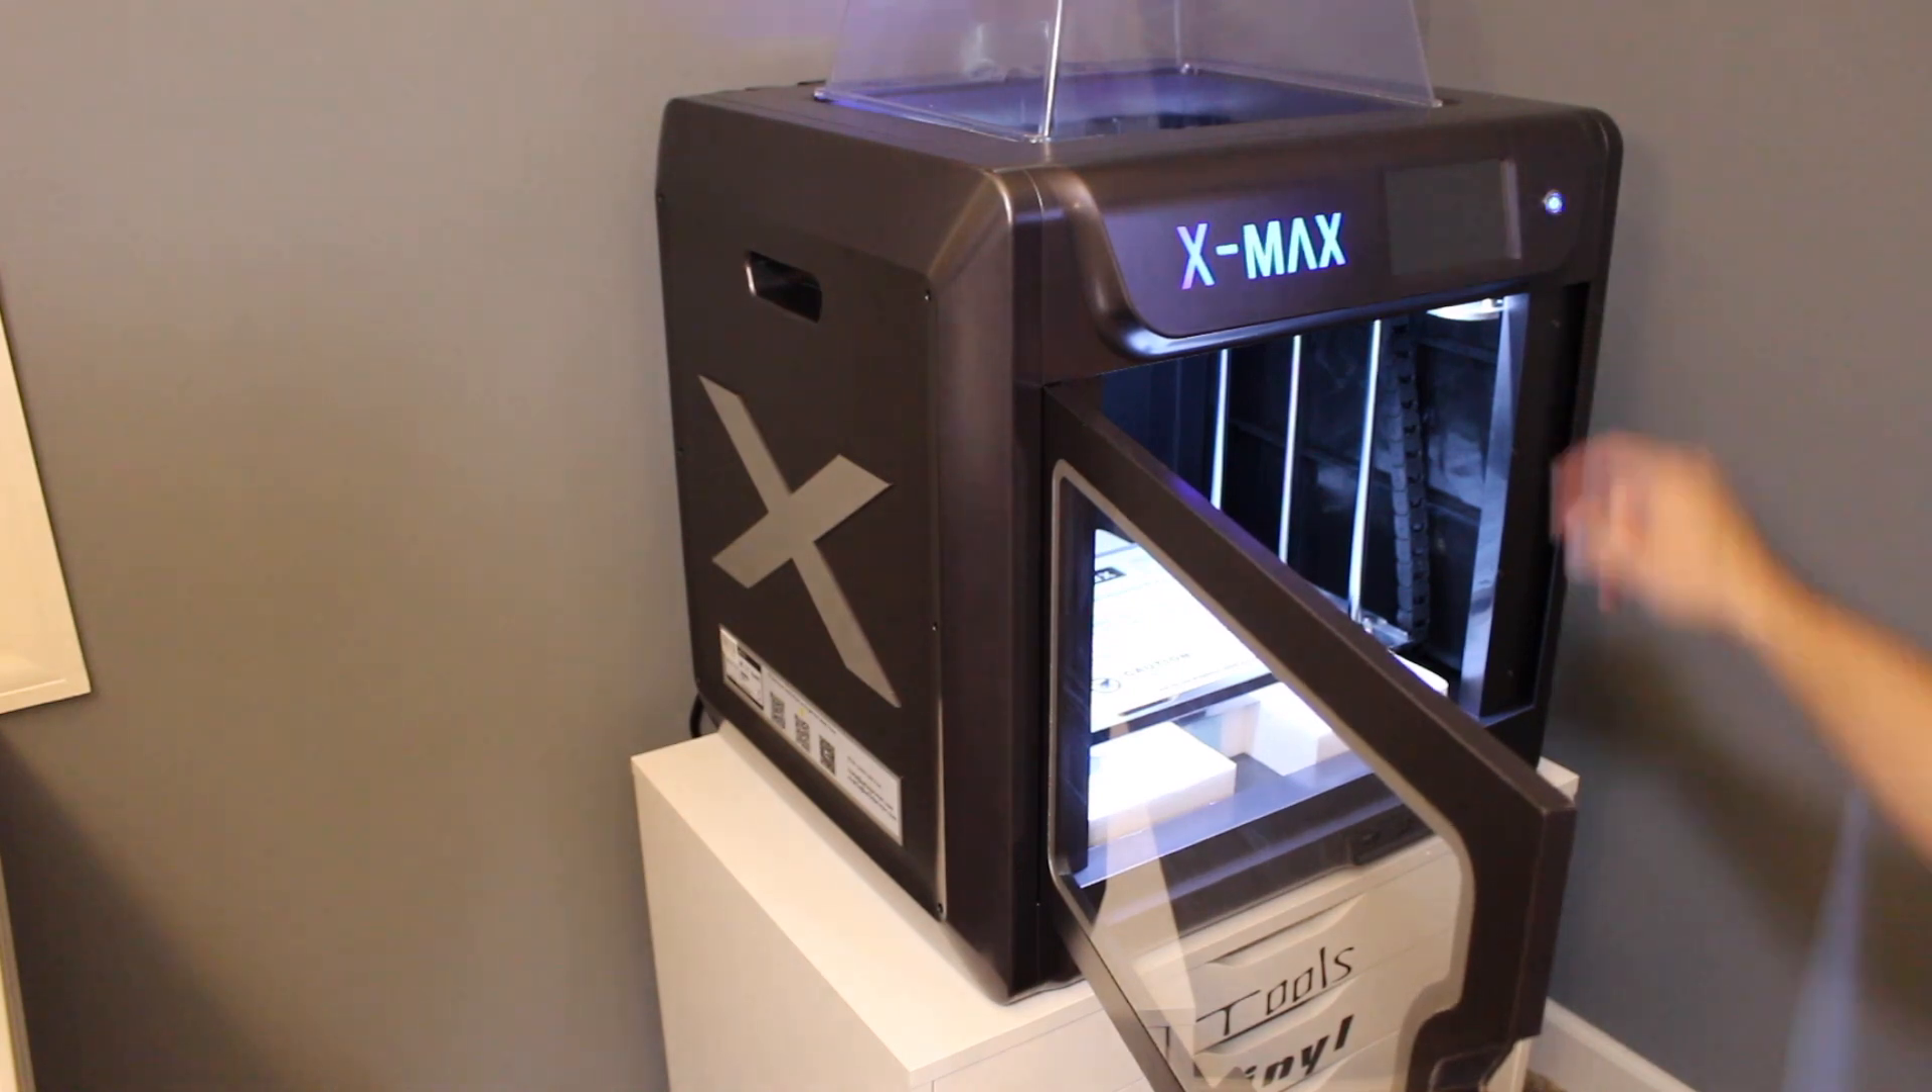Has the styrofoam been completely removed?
No.